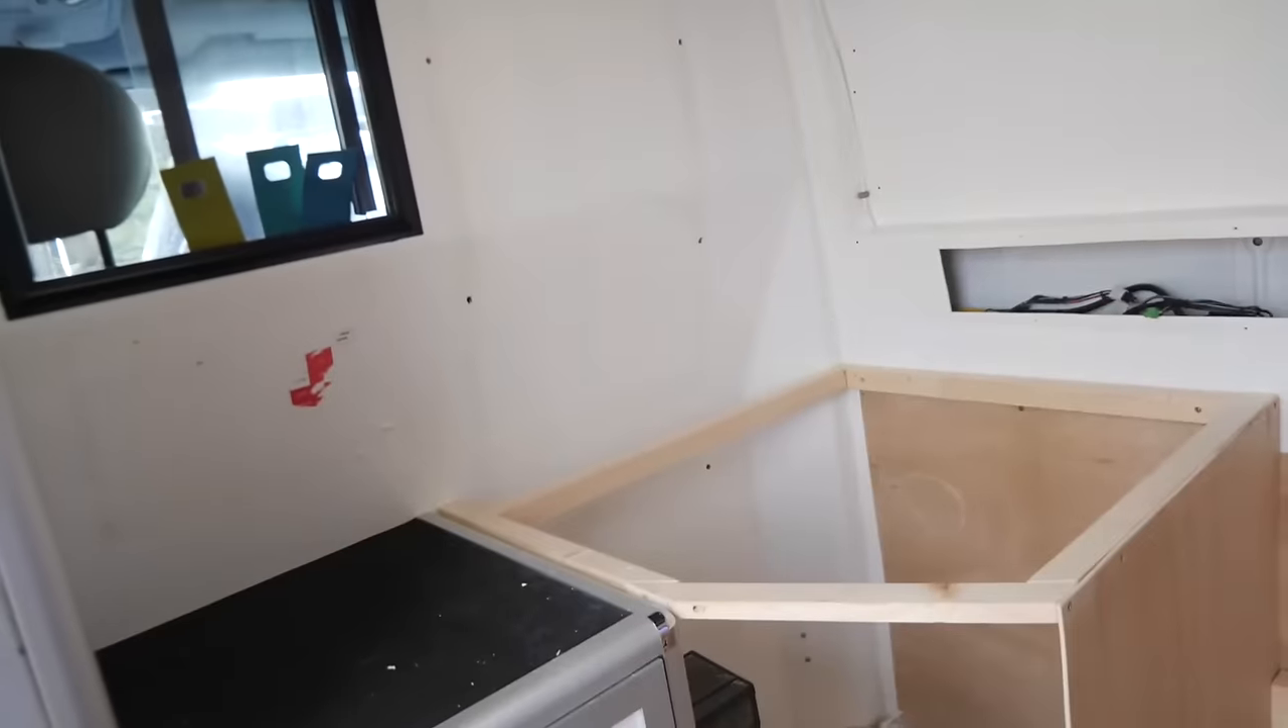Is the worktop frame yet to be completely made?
No.